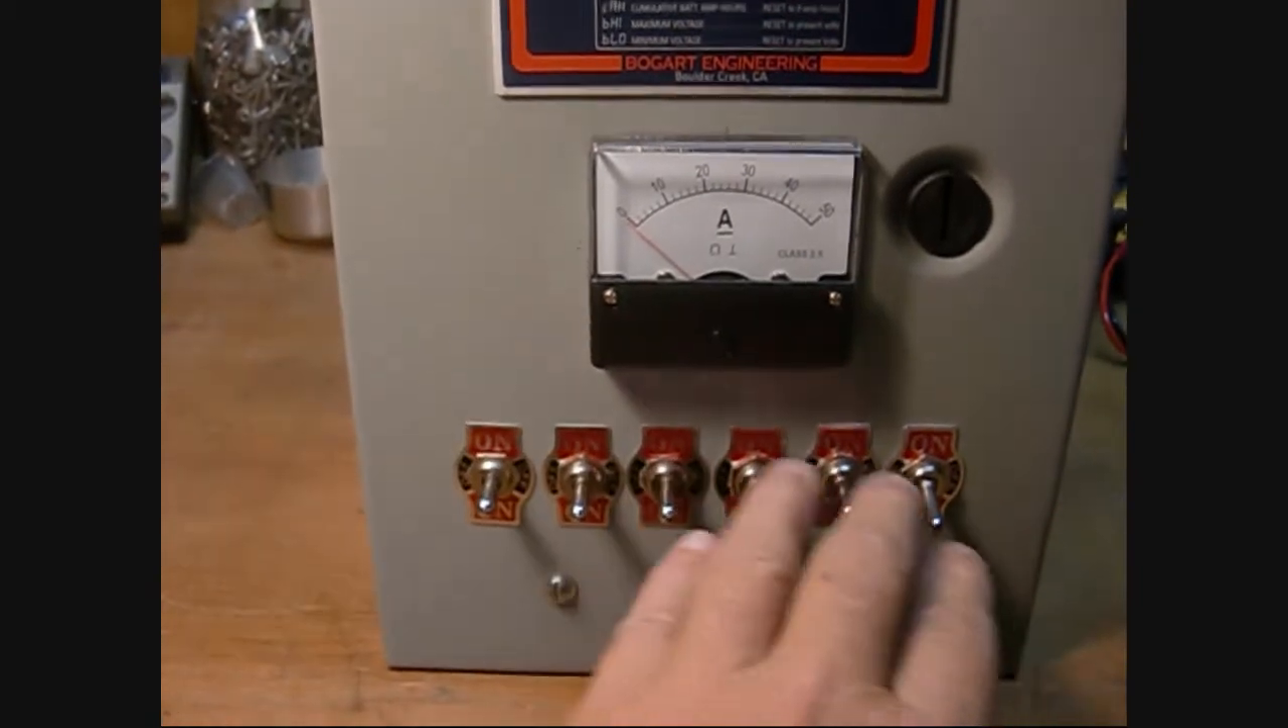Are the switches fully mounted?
Yes.